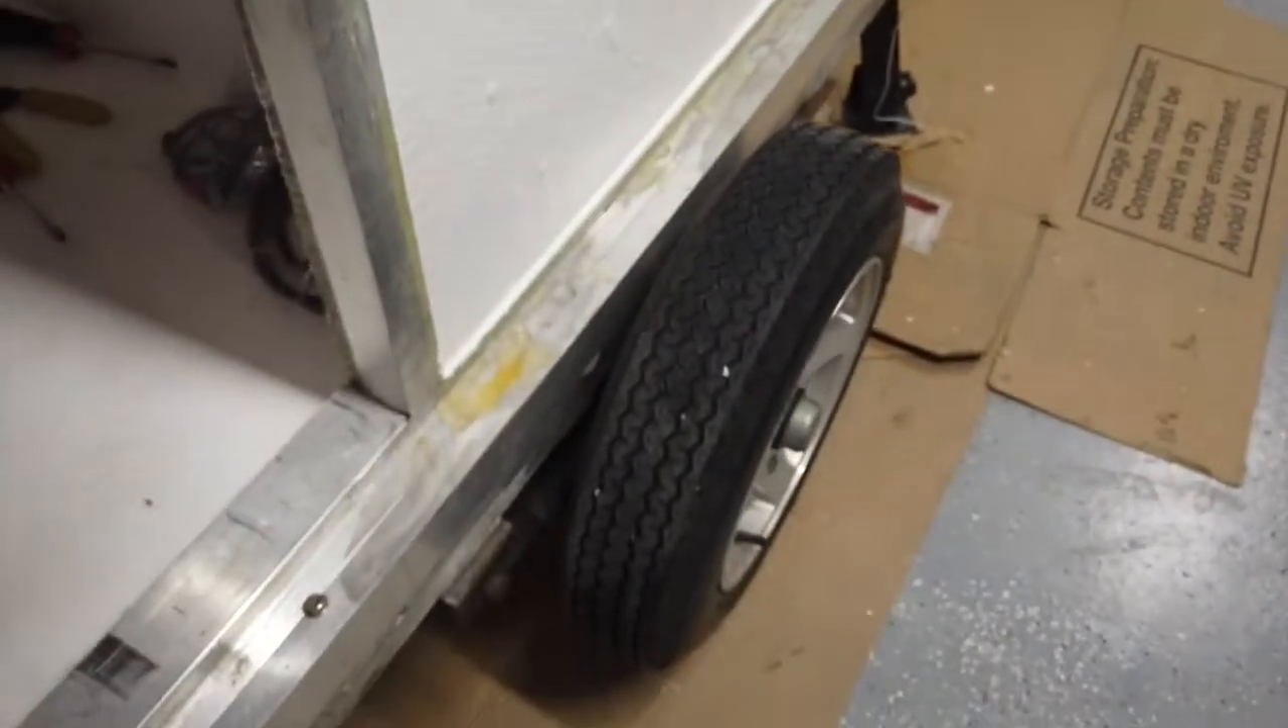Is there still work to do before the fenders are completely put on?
Yes.